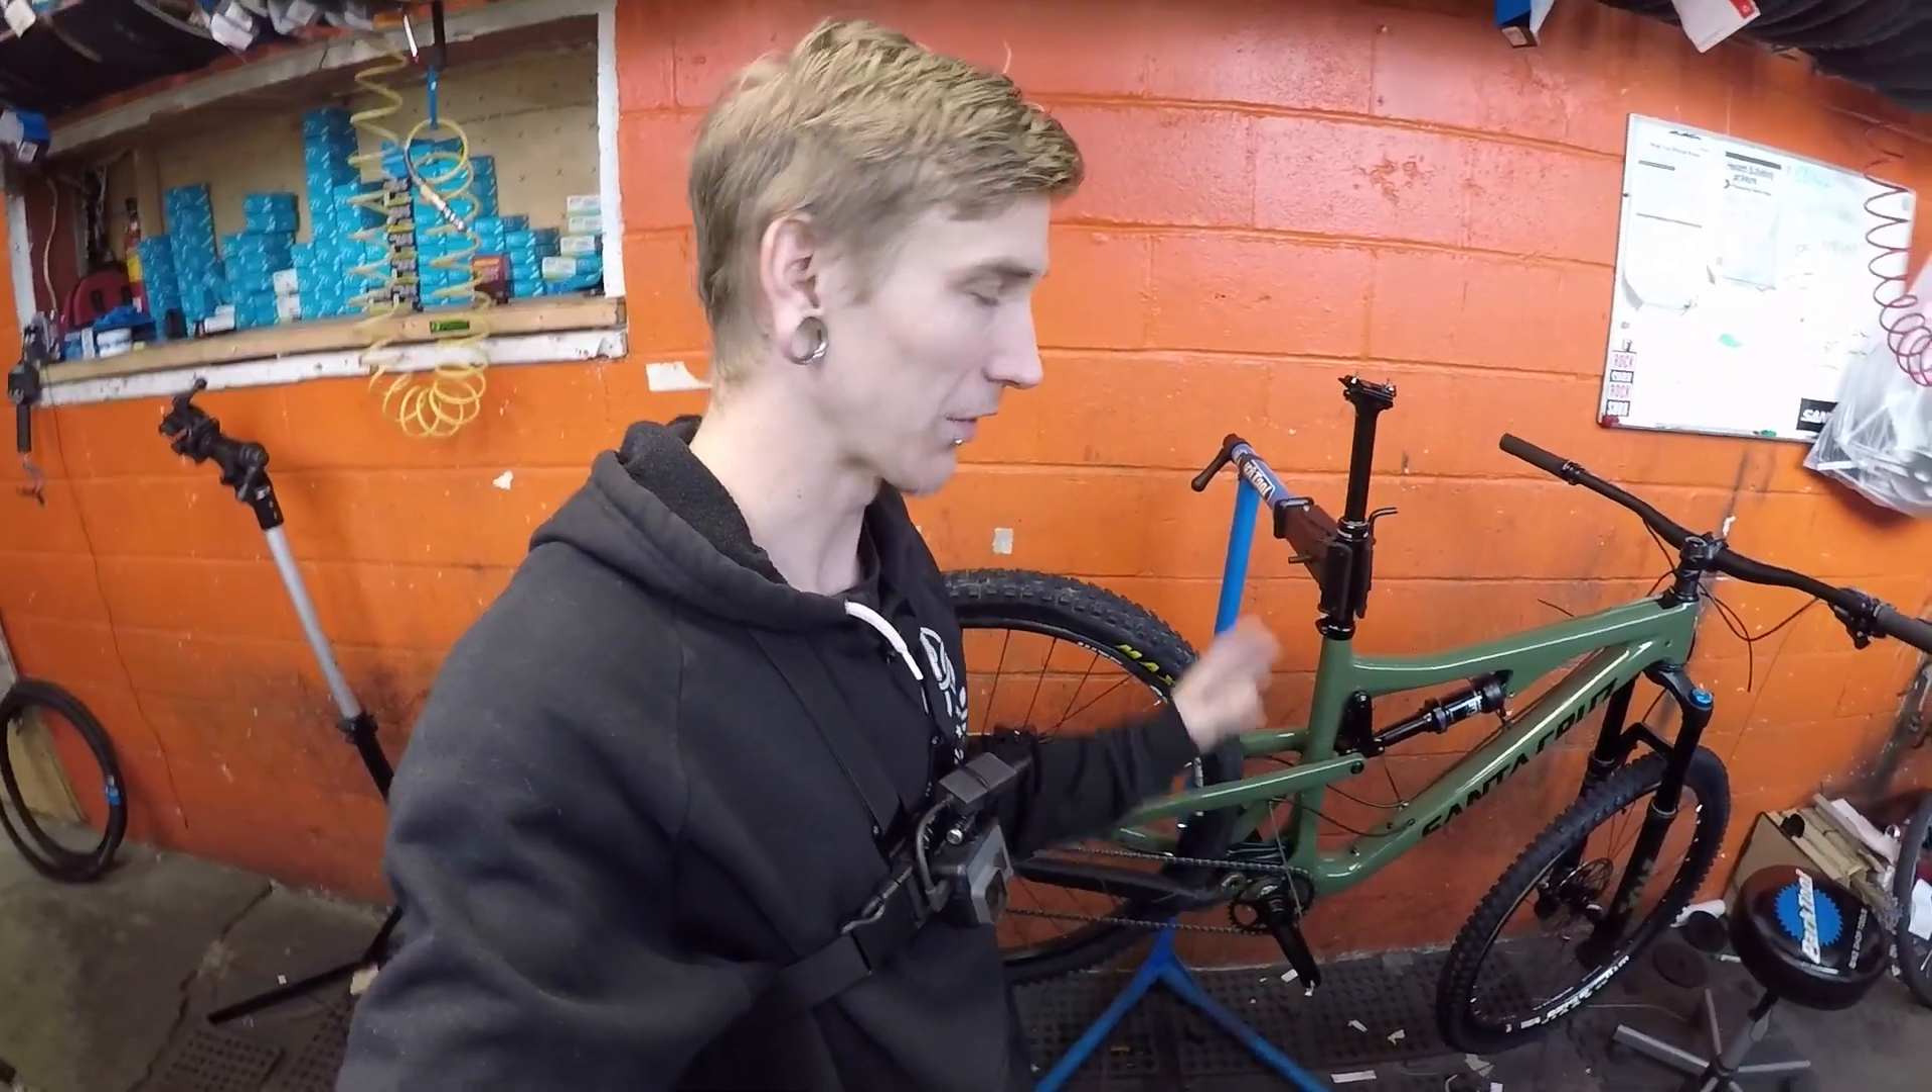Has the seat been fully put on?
No.